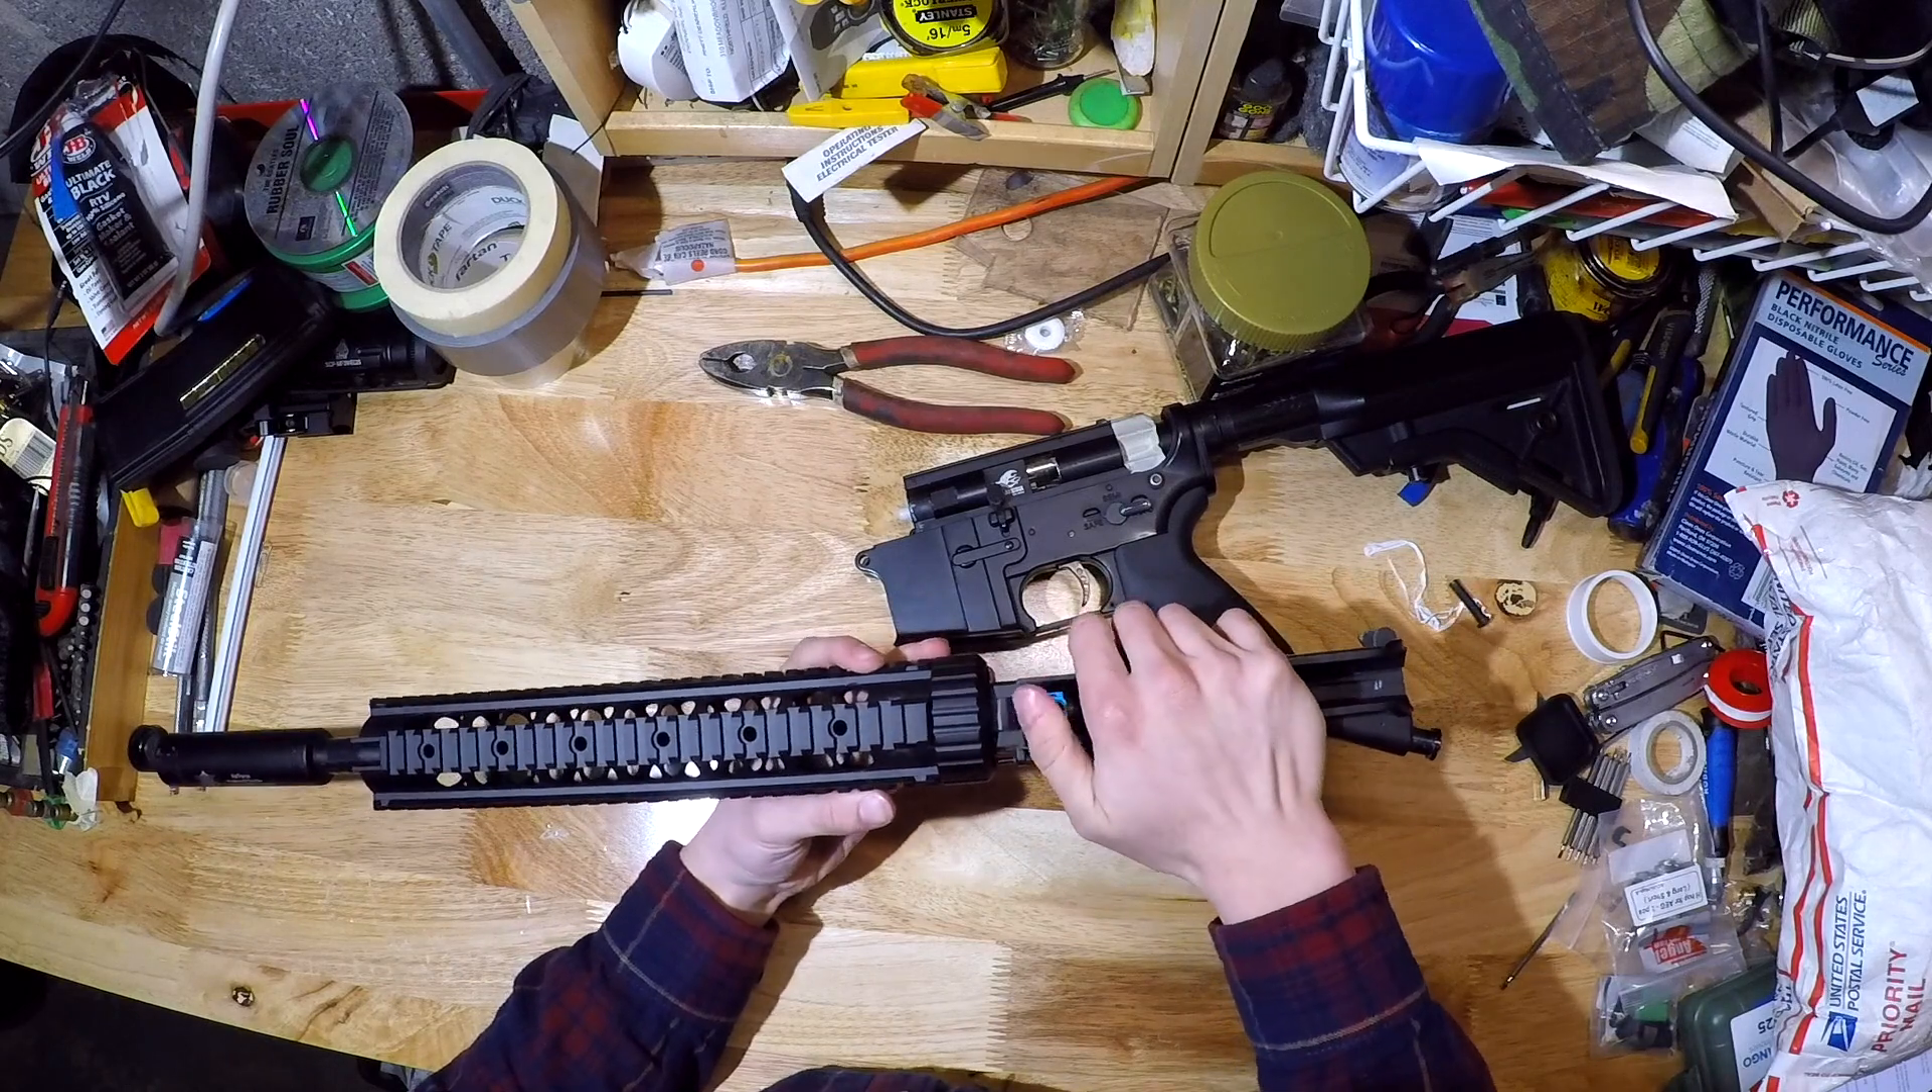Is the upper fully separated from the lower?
Yes.